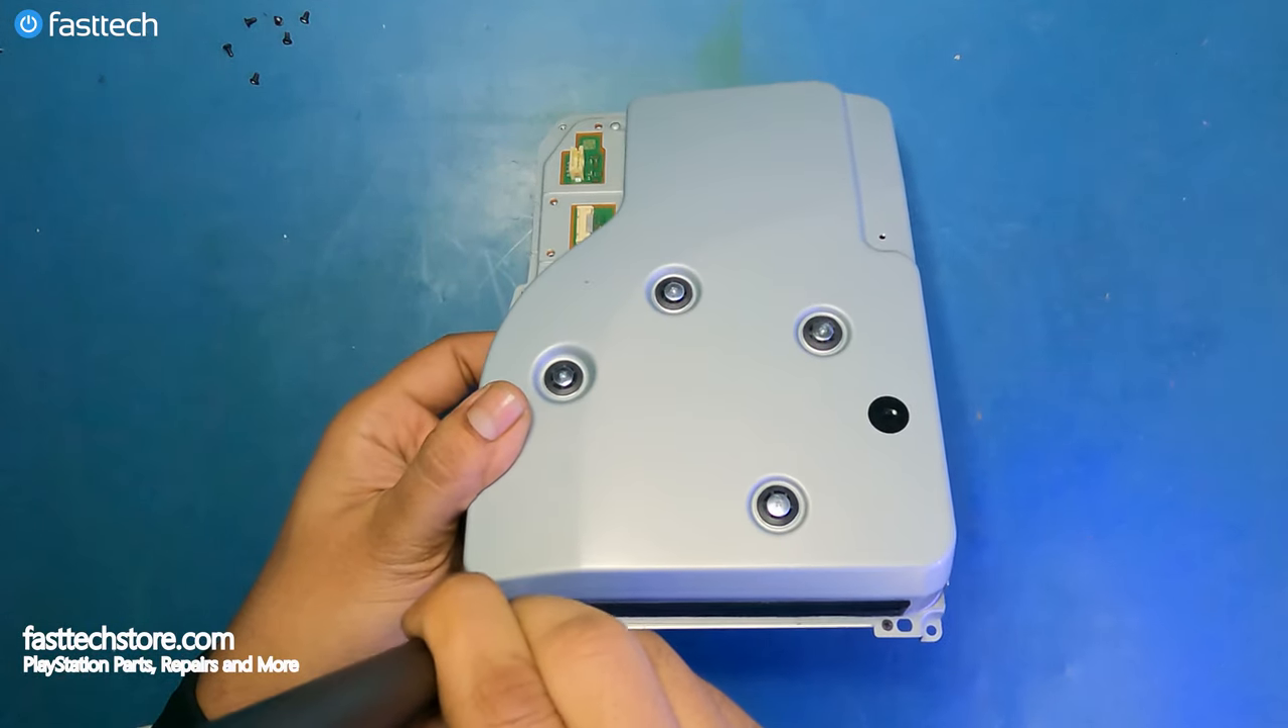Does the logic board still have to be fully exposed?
Yes.